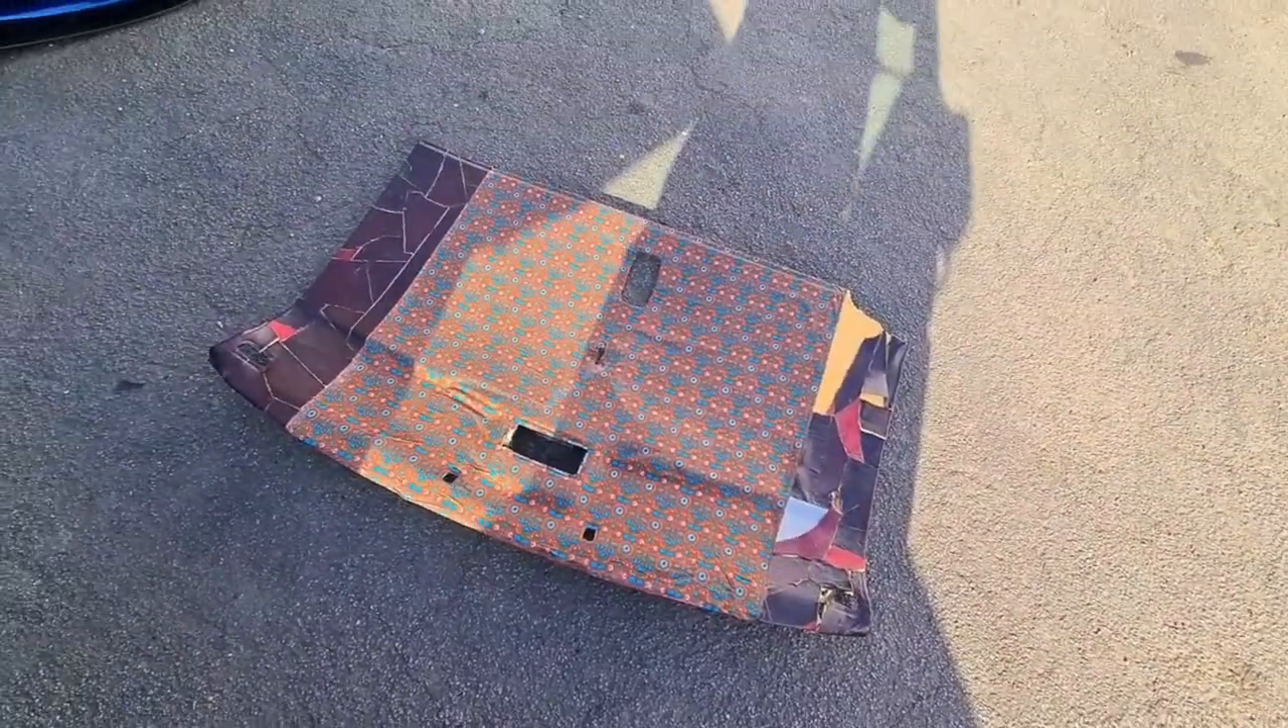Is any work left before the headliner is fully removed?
No.